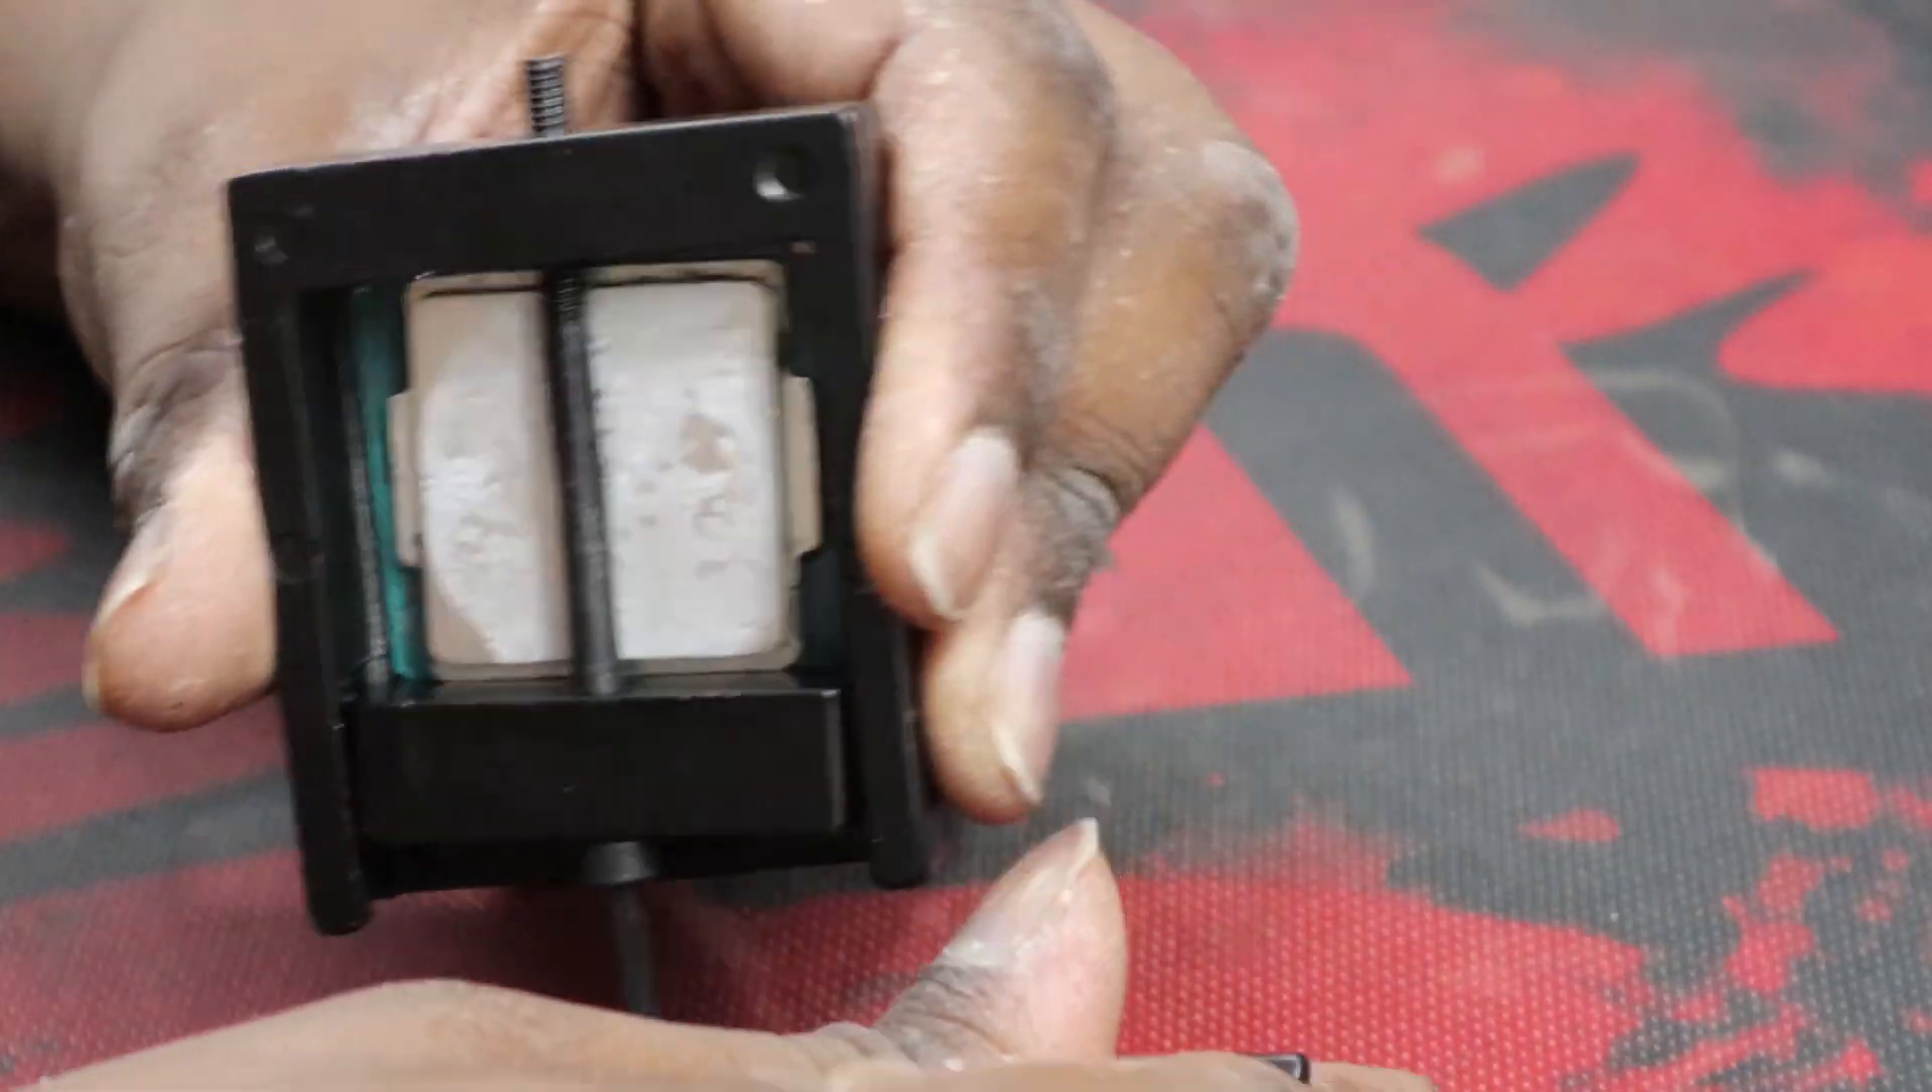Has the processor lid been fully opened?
No.